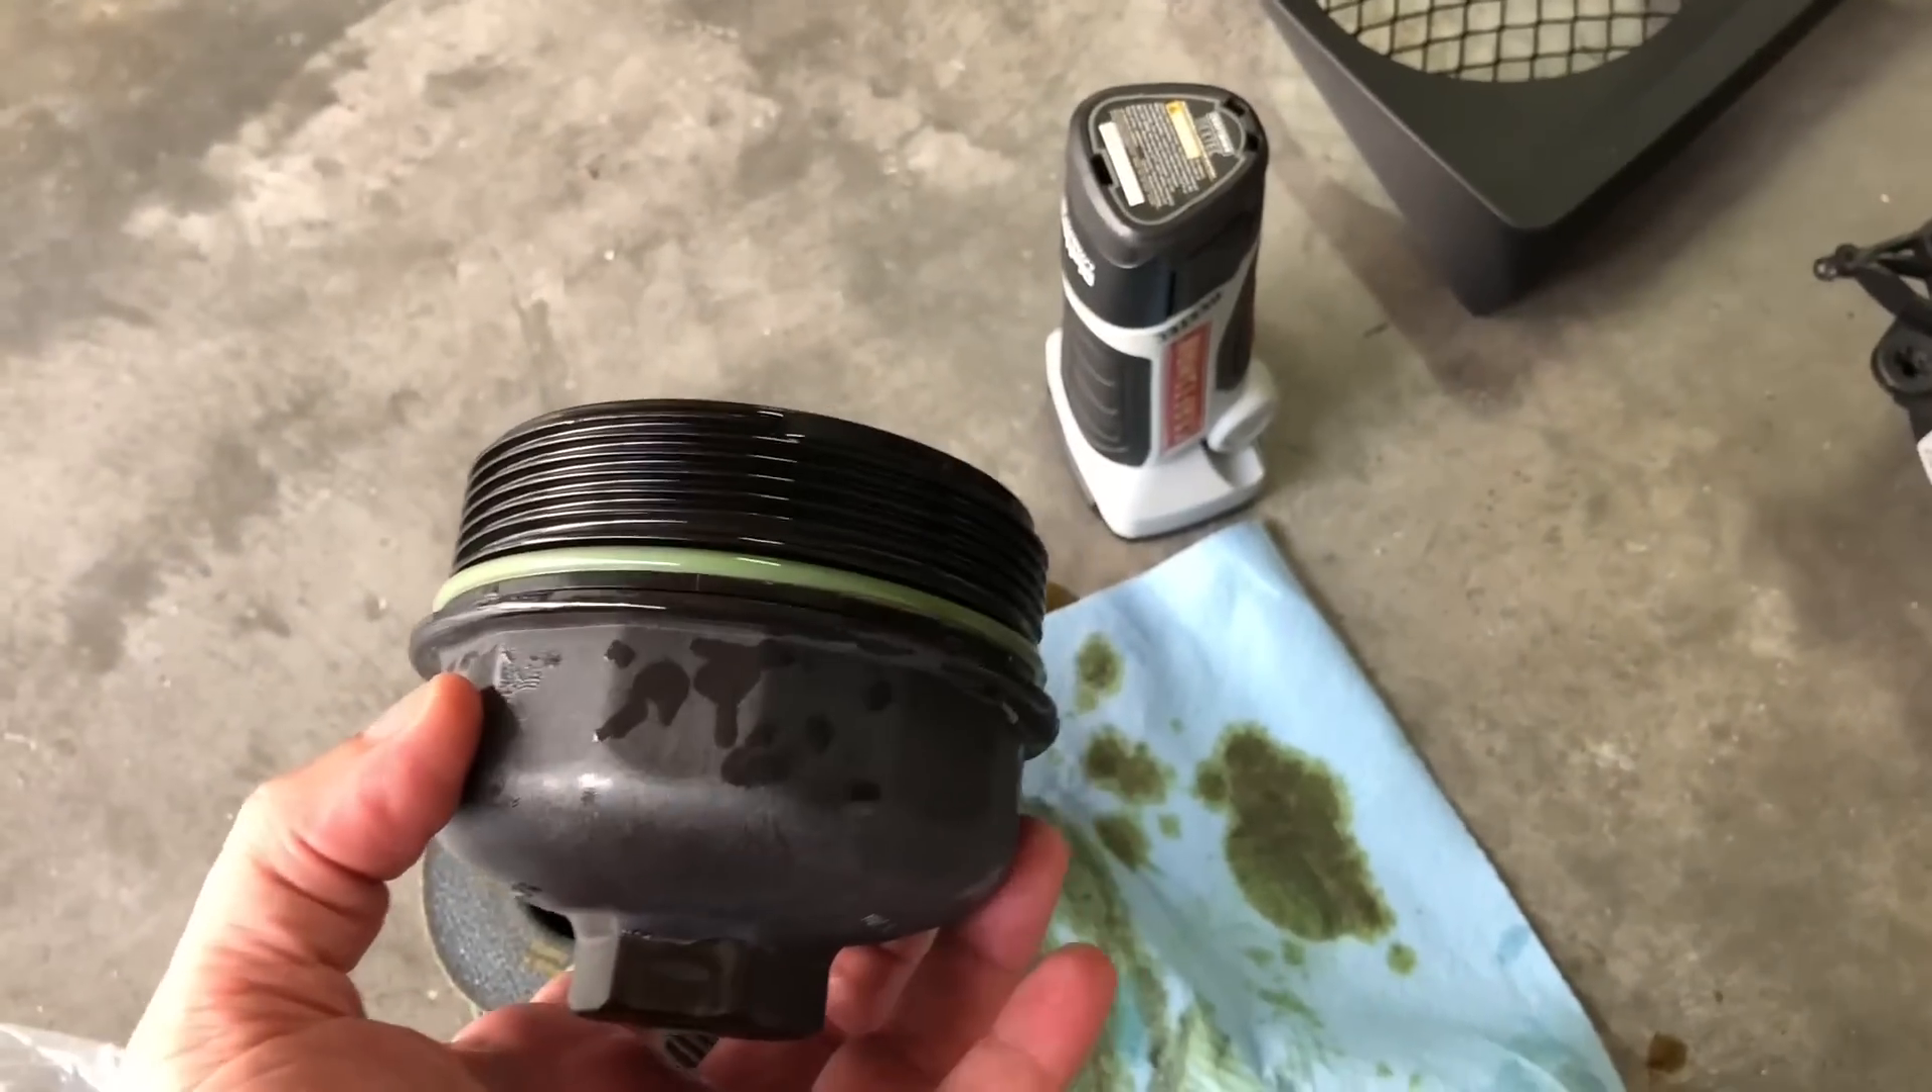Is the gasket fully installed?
Yes.